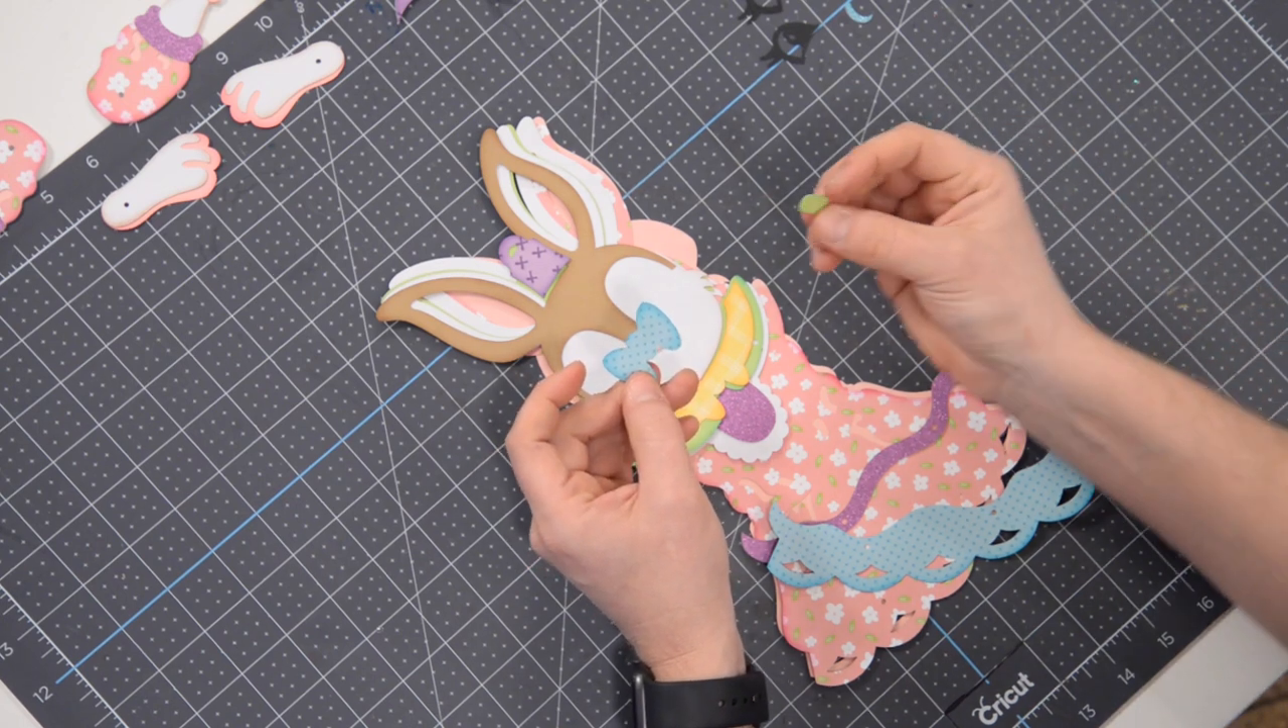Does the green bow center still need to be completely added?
Yes.